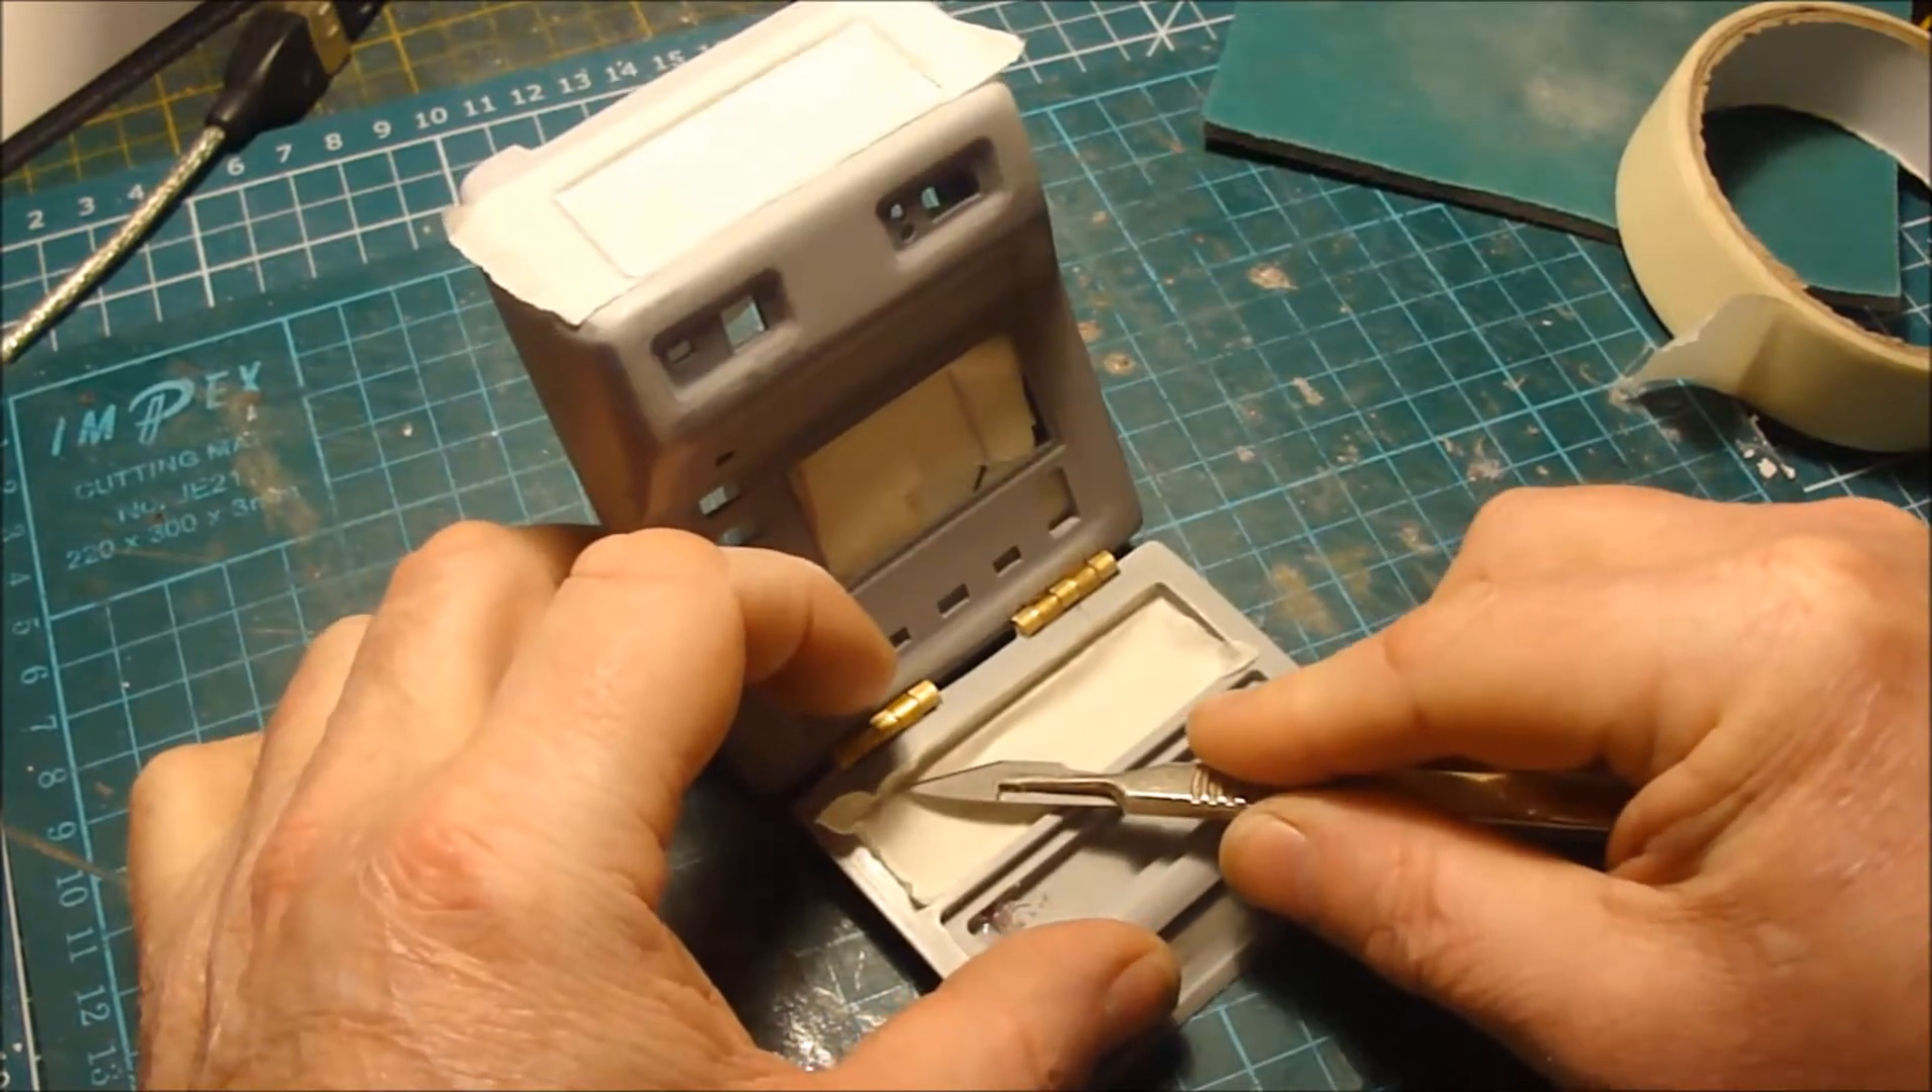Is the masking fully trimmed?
No.